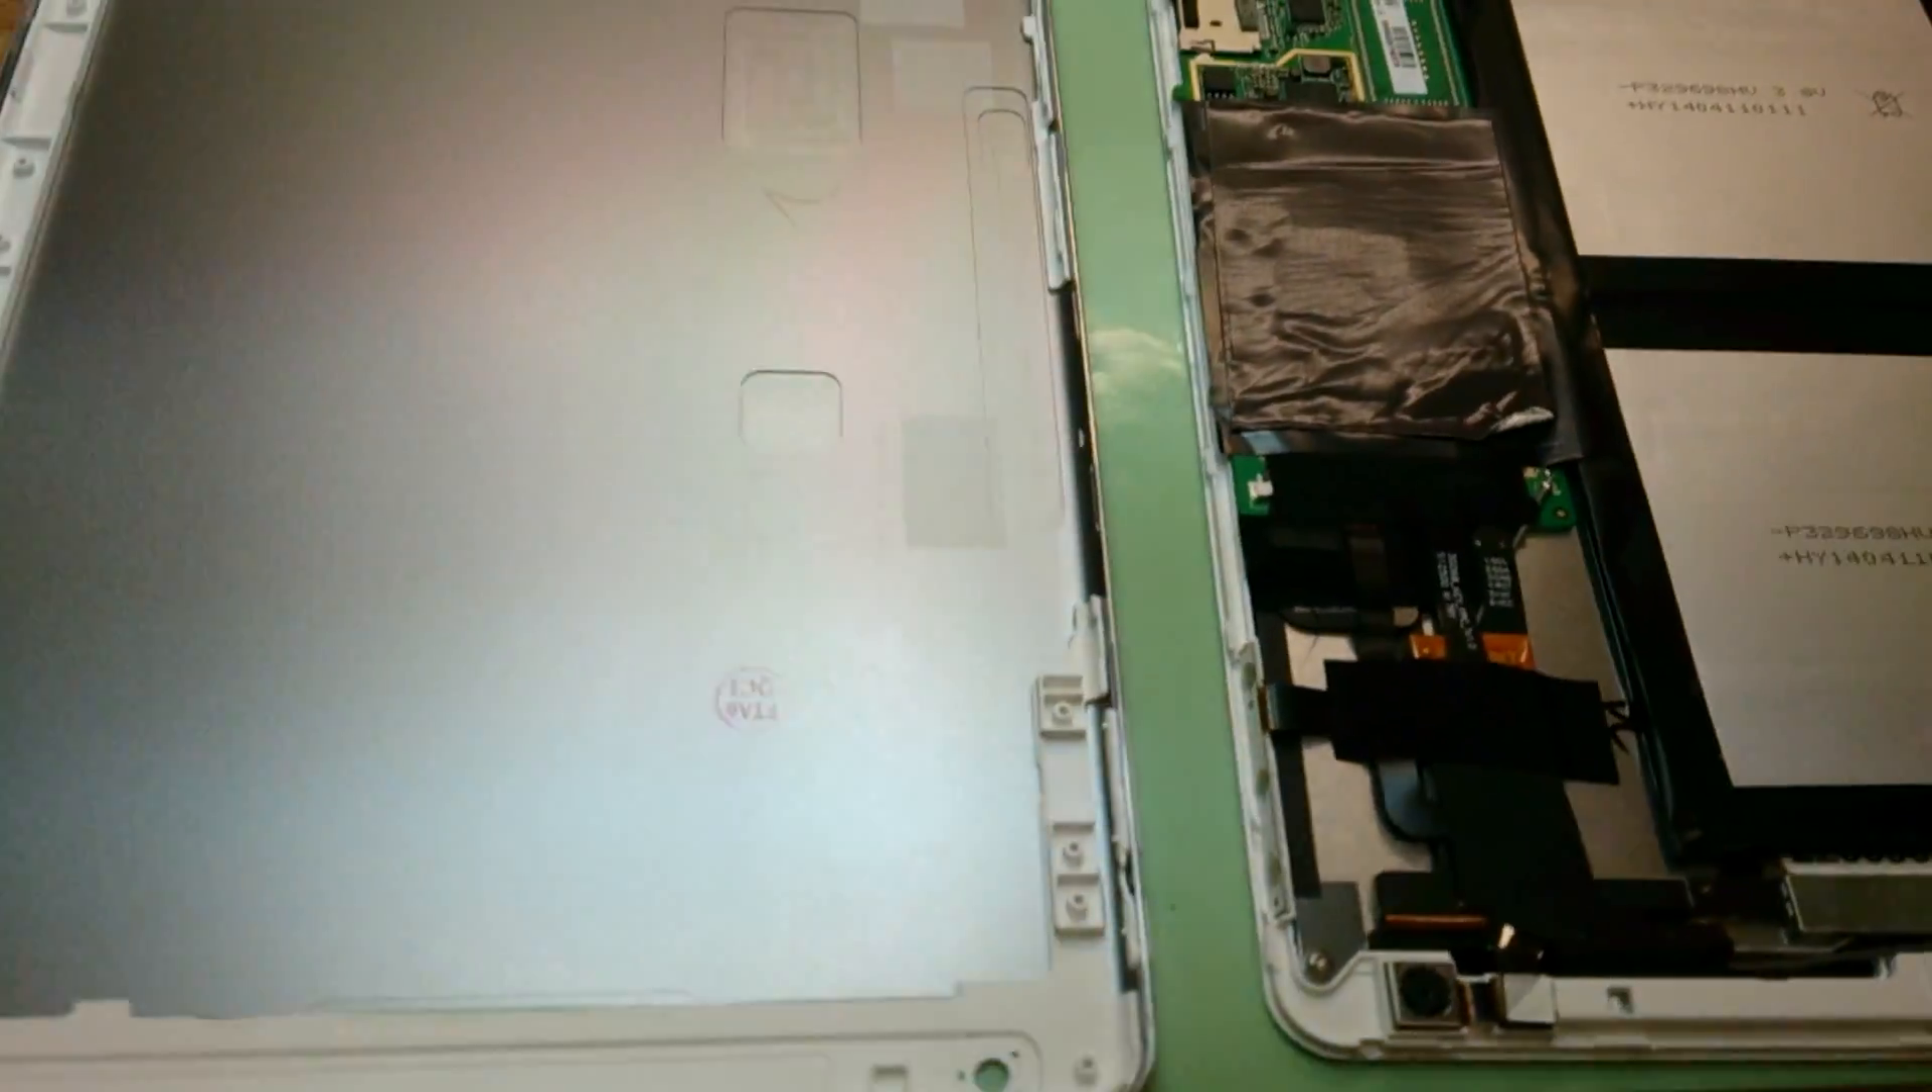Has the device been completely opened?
Yes.